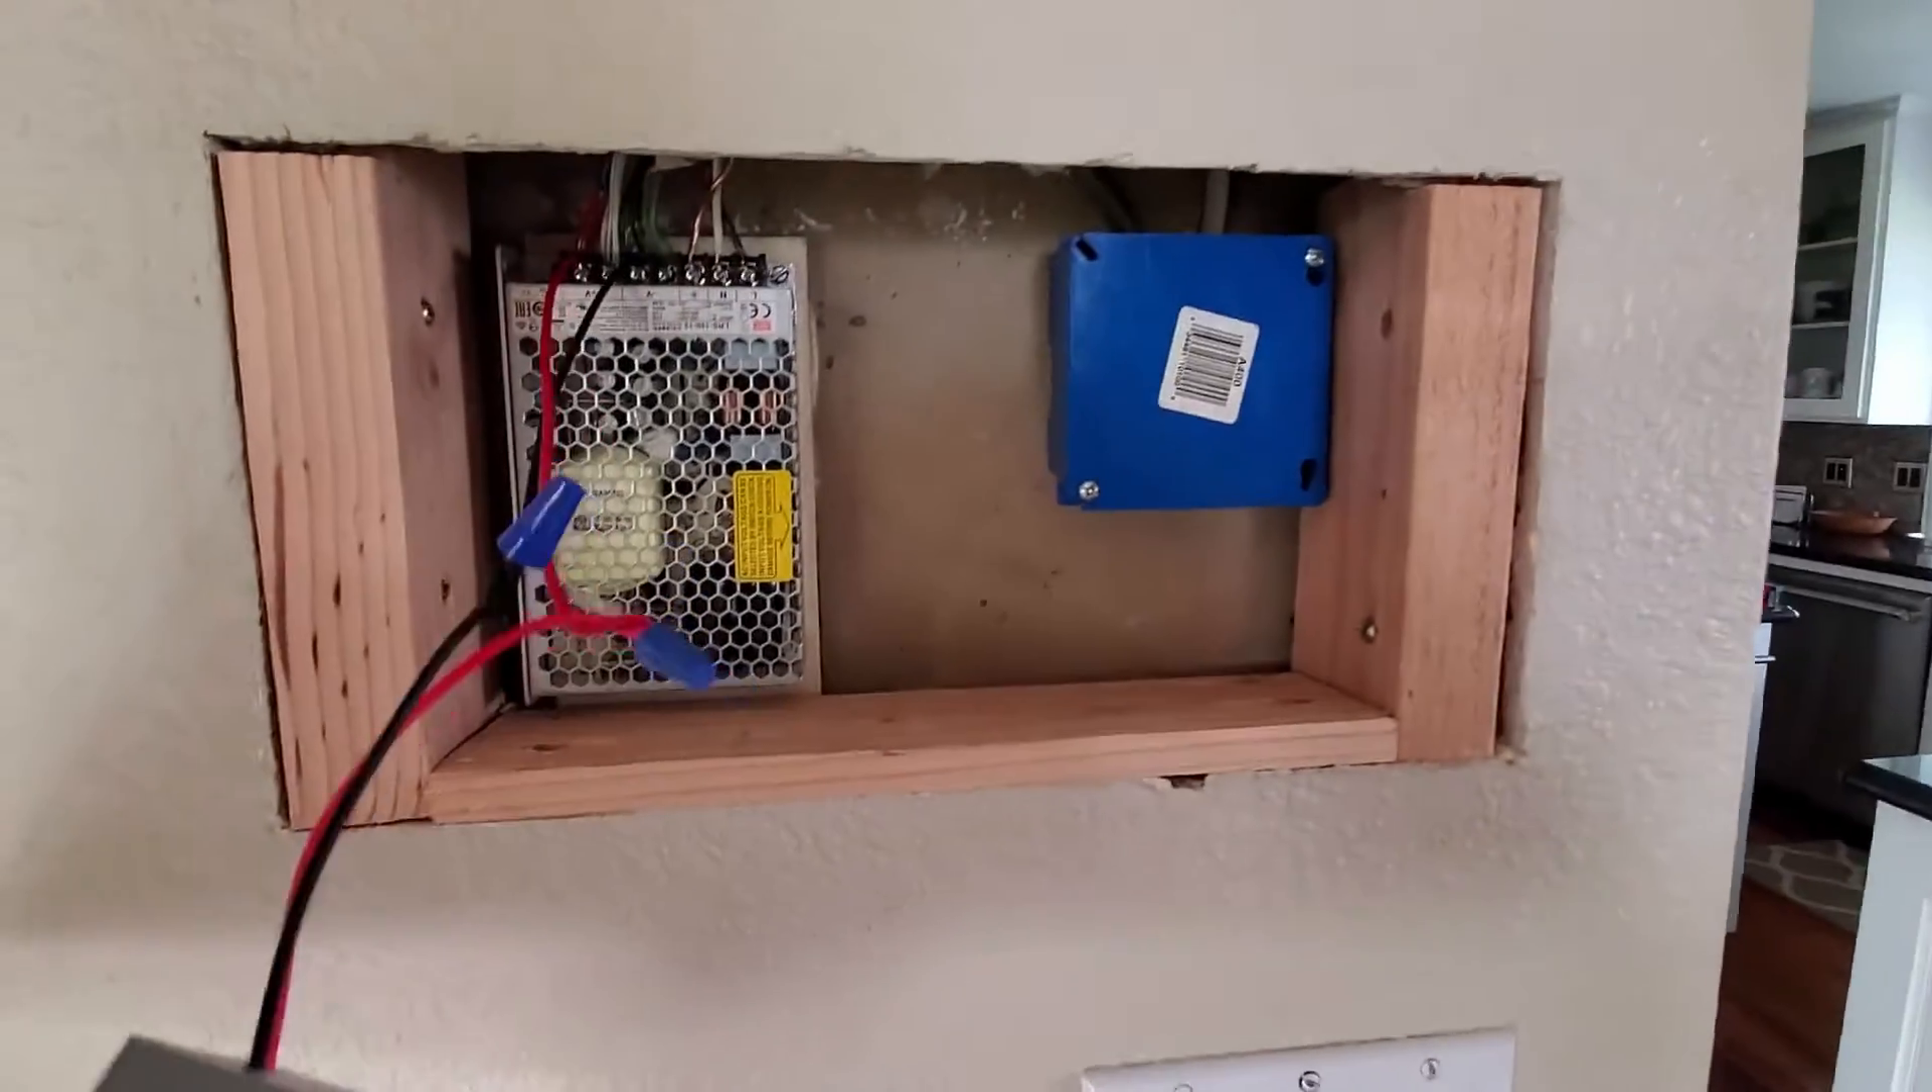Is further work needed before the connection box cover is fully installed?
No.